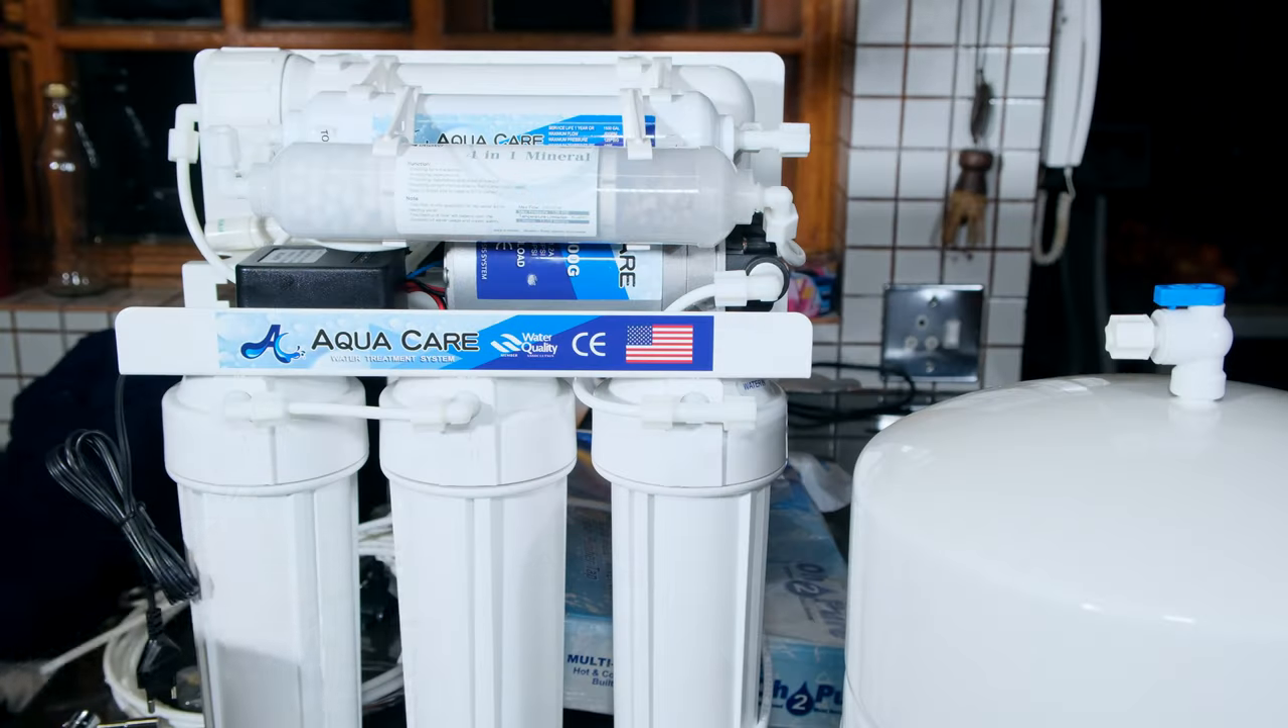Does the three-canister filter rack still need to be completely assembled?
No.